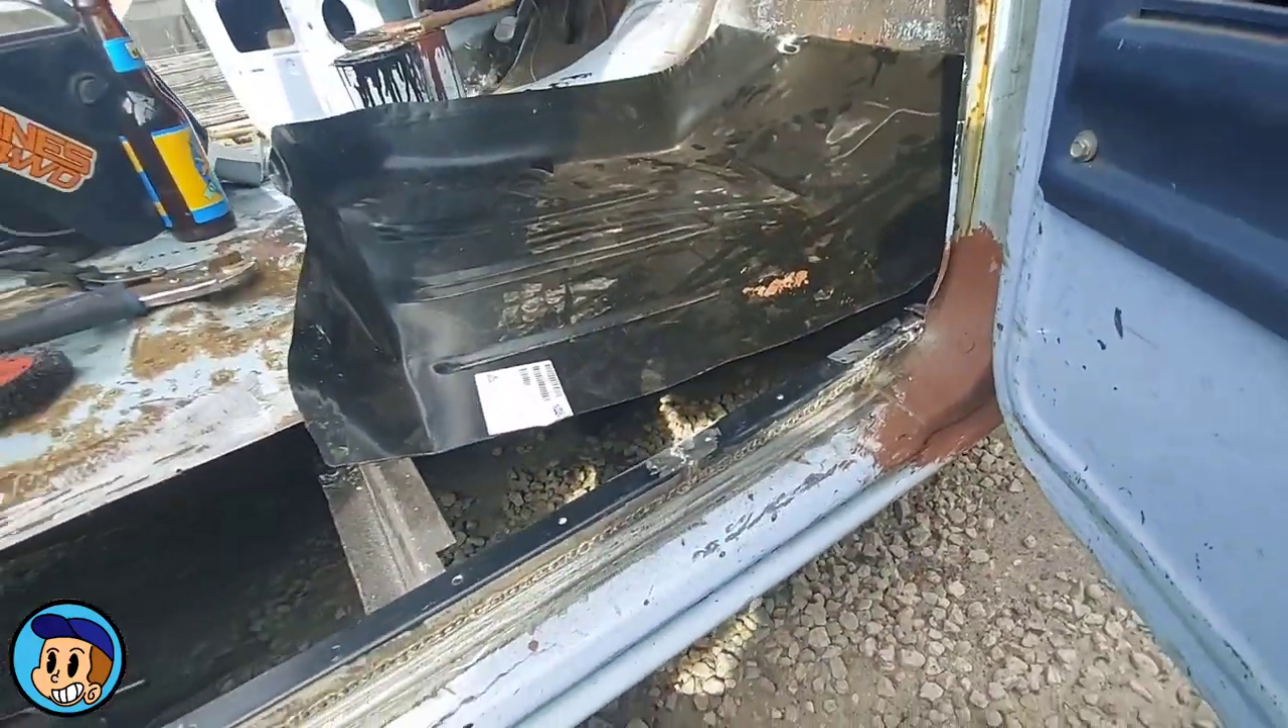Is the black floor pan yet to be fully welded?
Yes.